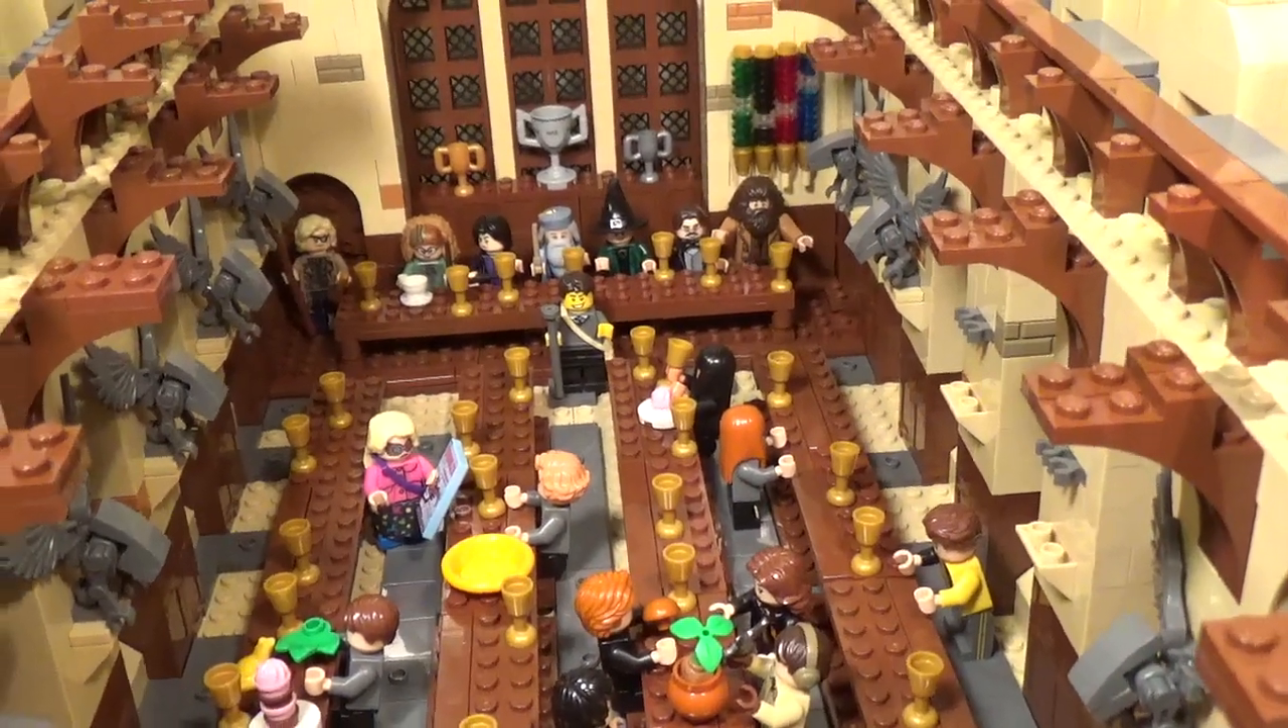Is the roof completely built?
No.